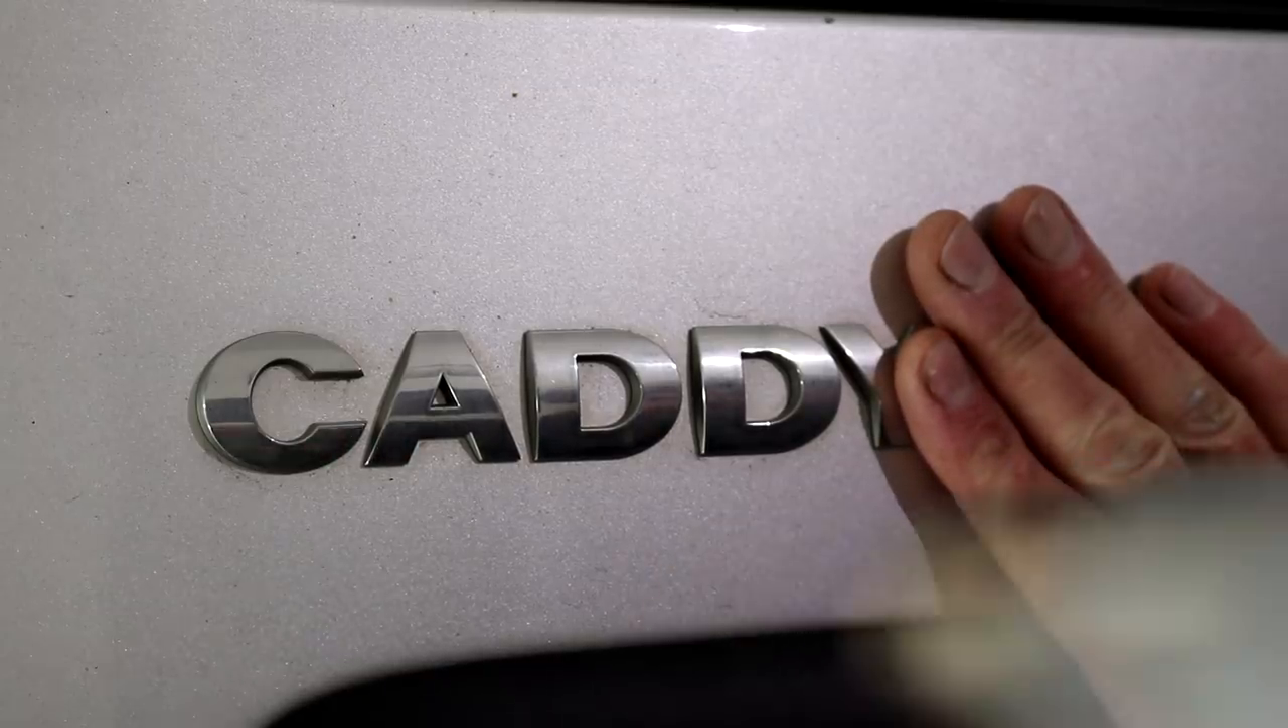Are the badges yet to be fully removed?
Yes.